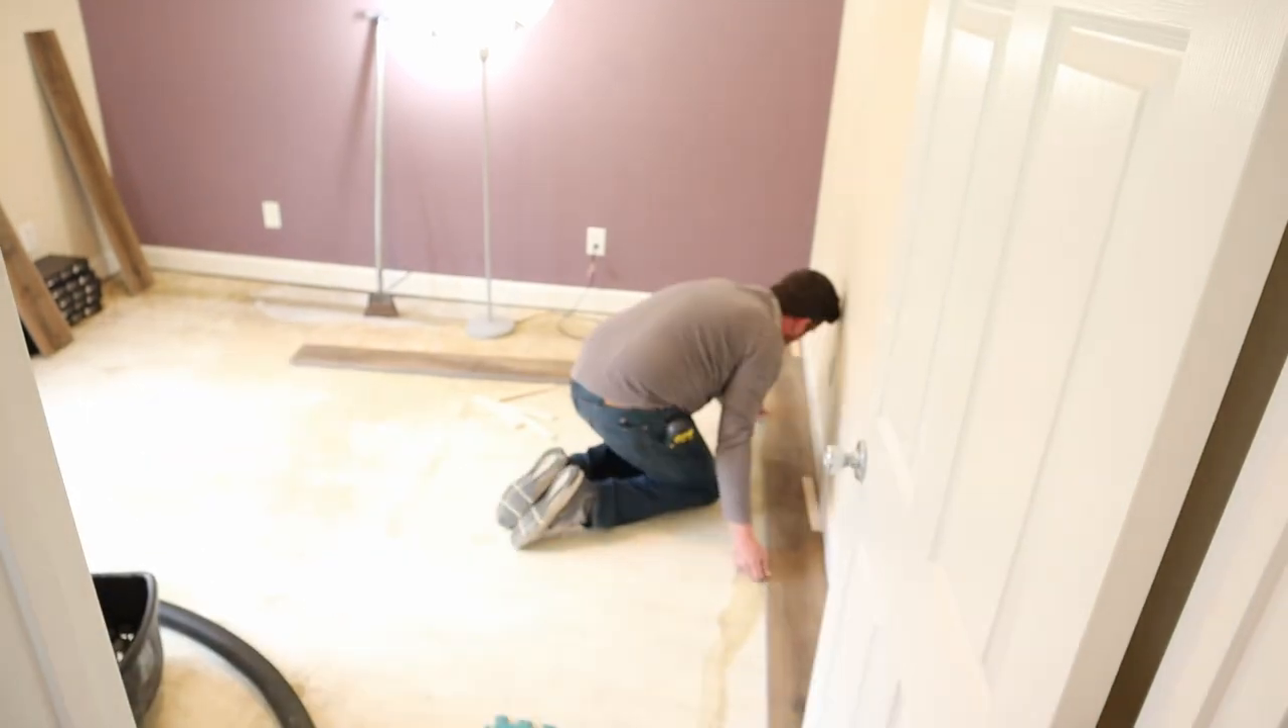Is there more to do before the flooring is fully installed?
Yes.